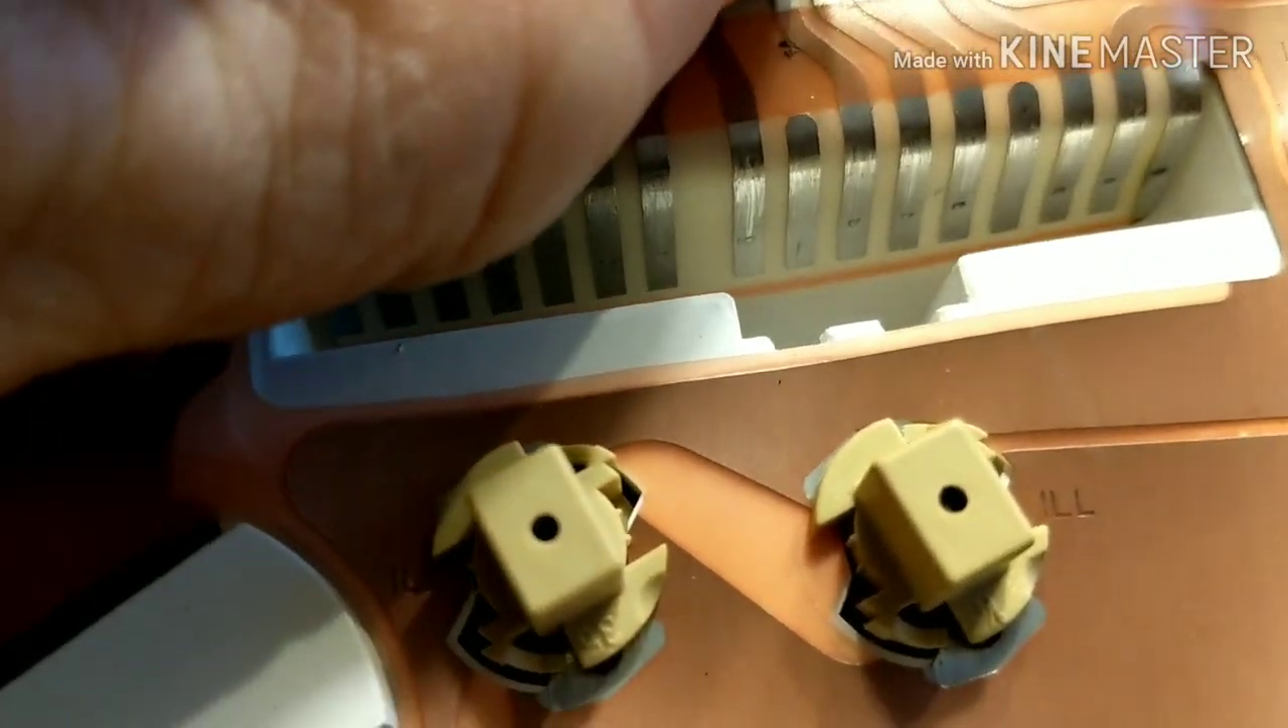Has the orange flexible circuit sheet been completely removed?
No.